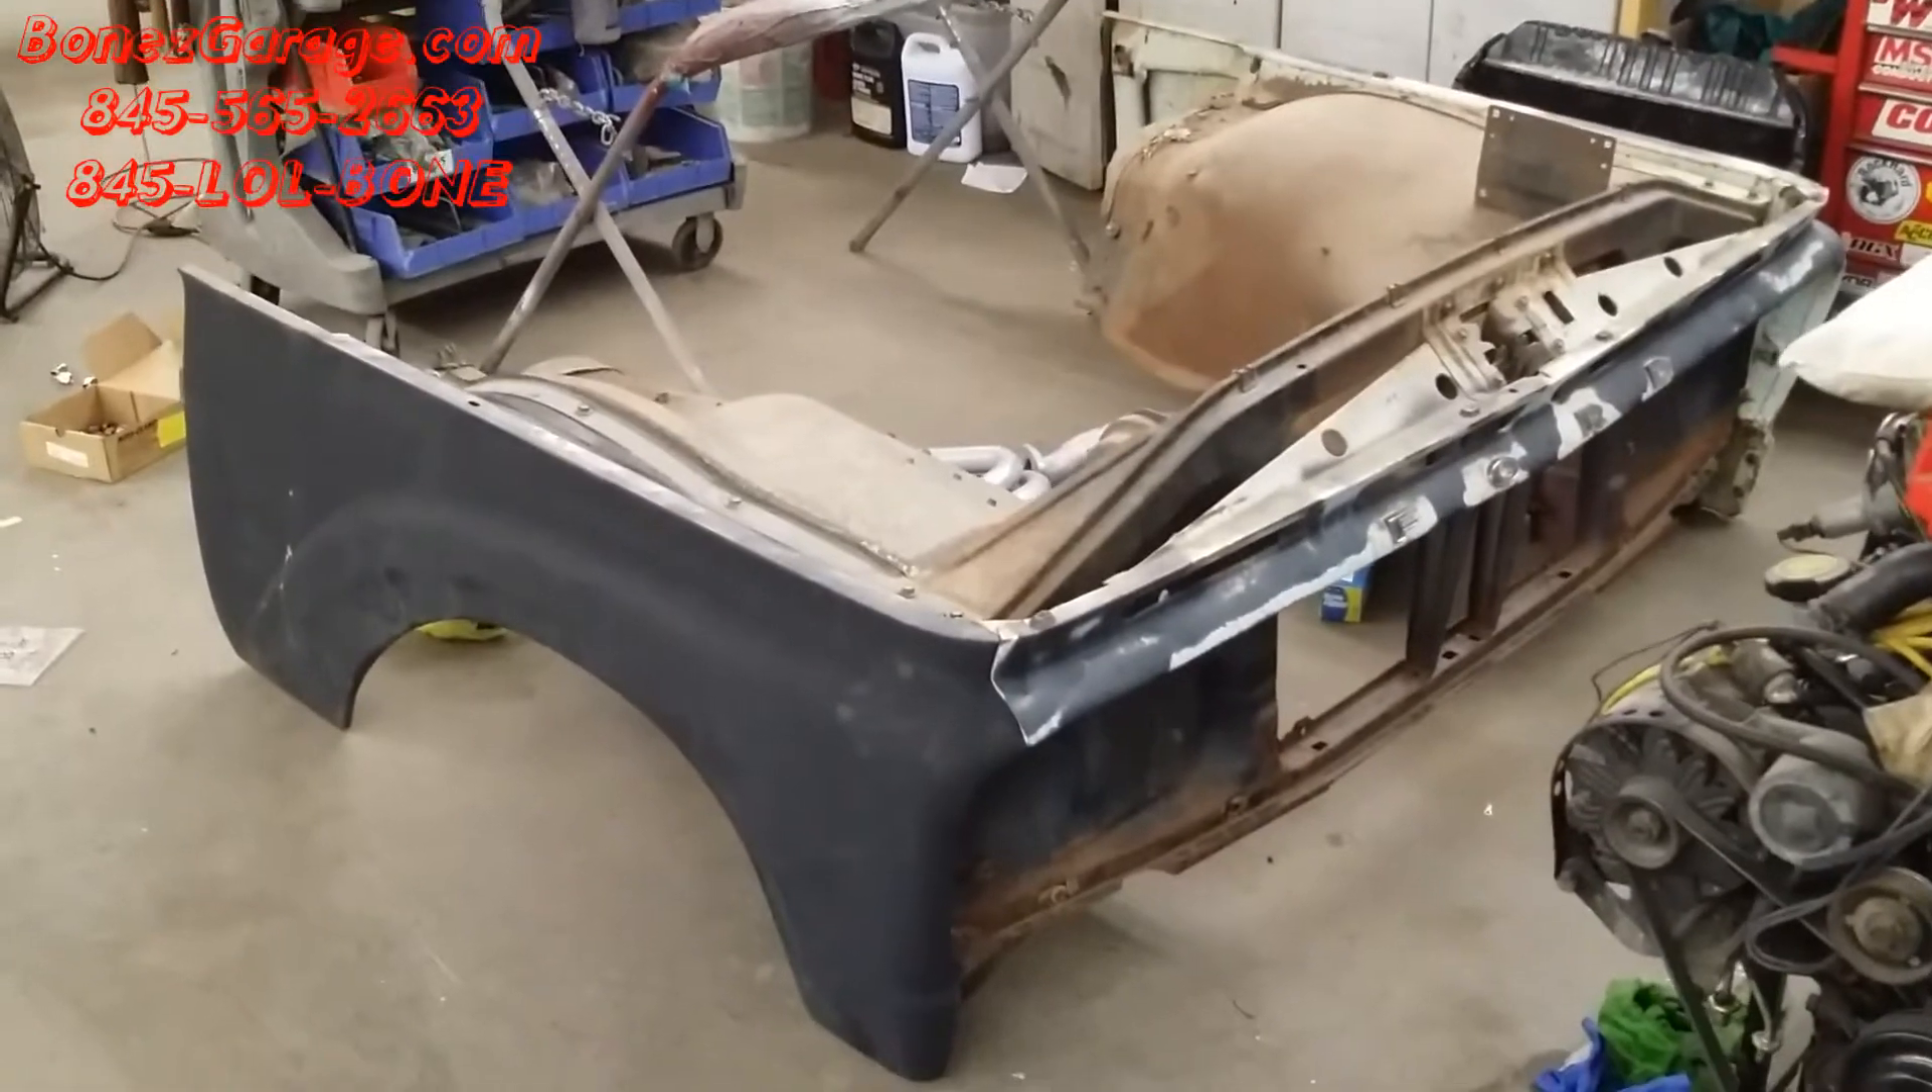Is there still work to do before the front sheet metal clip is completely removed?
No.